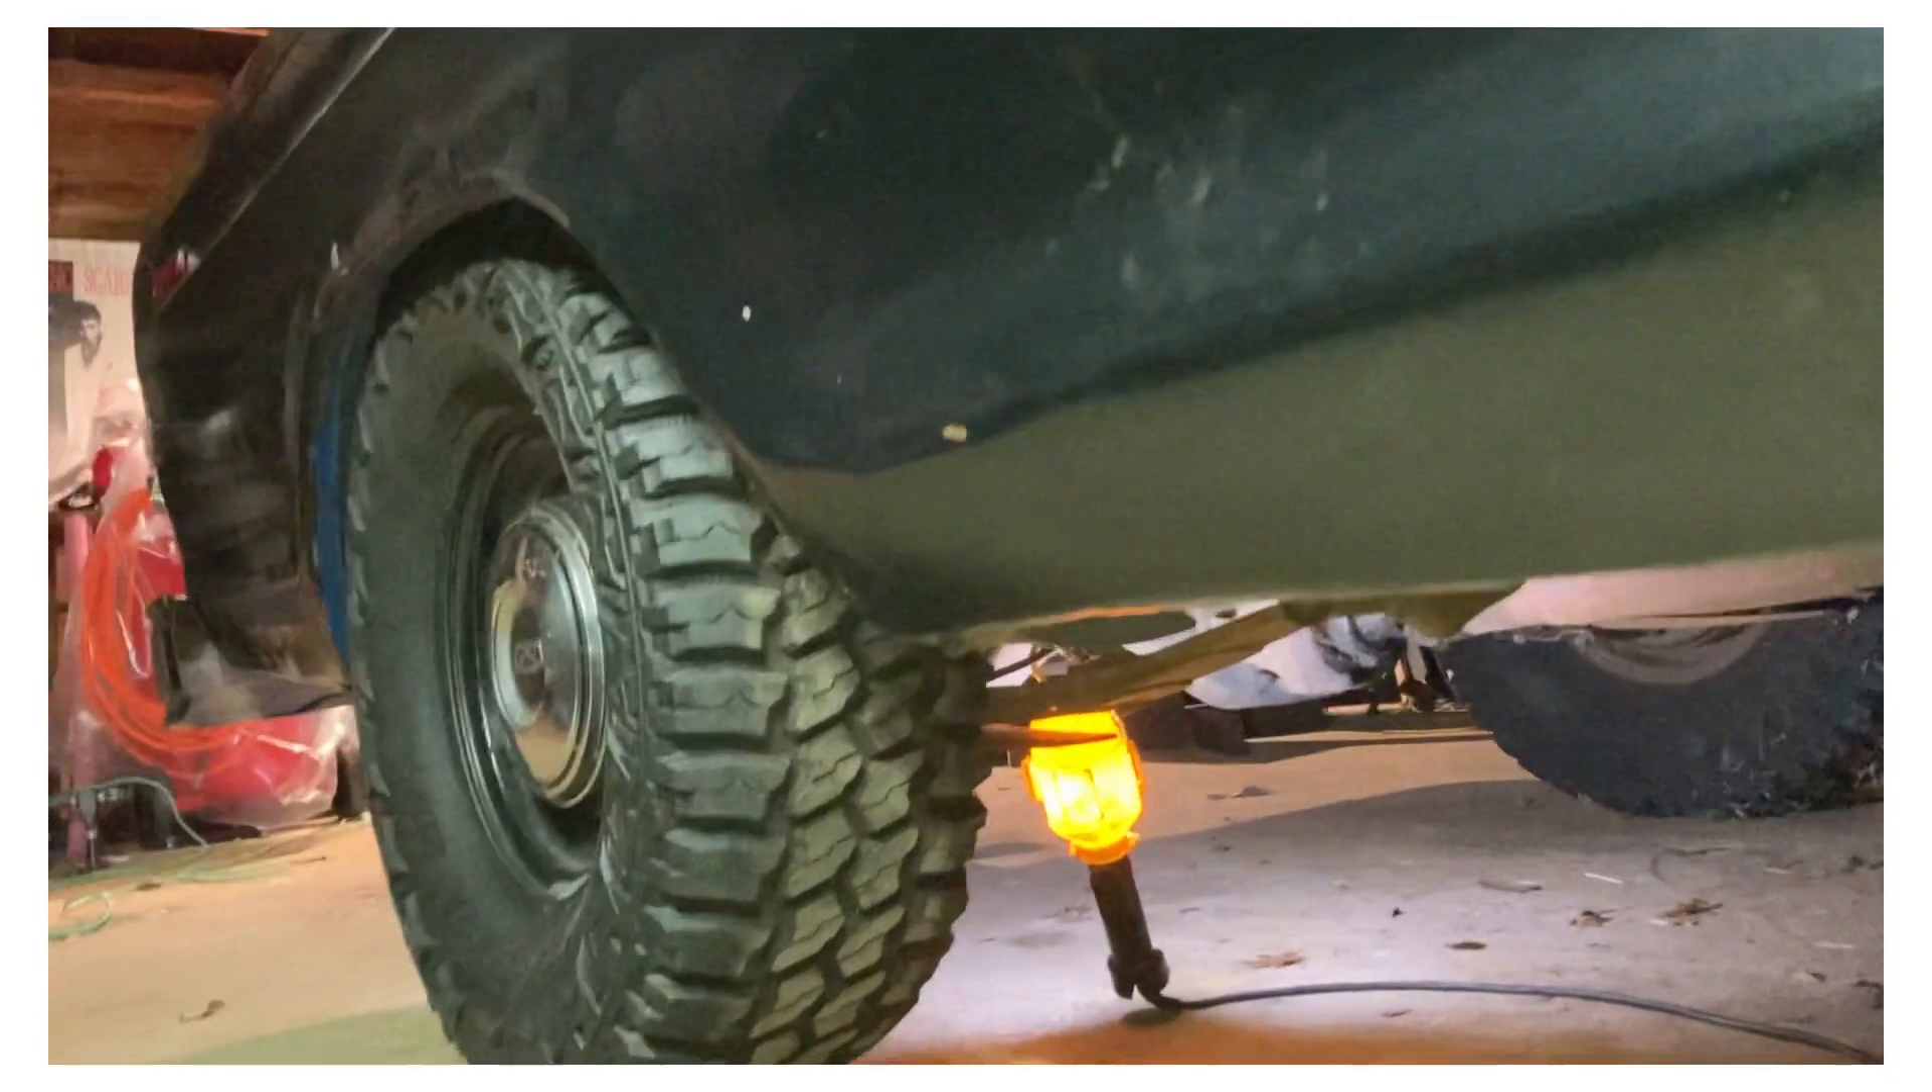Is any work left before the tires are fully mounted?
No.